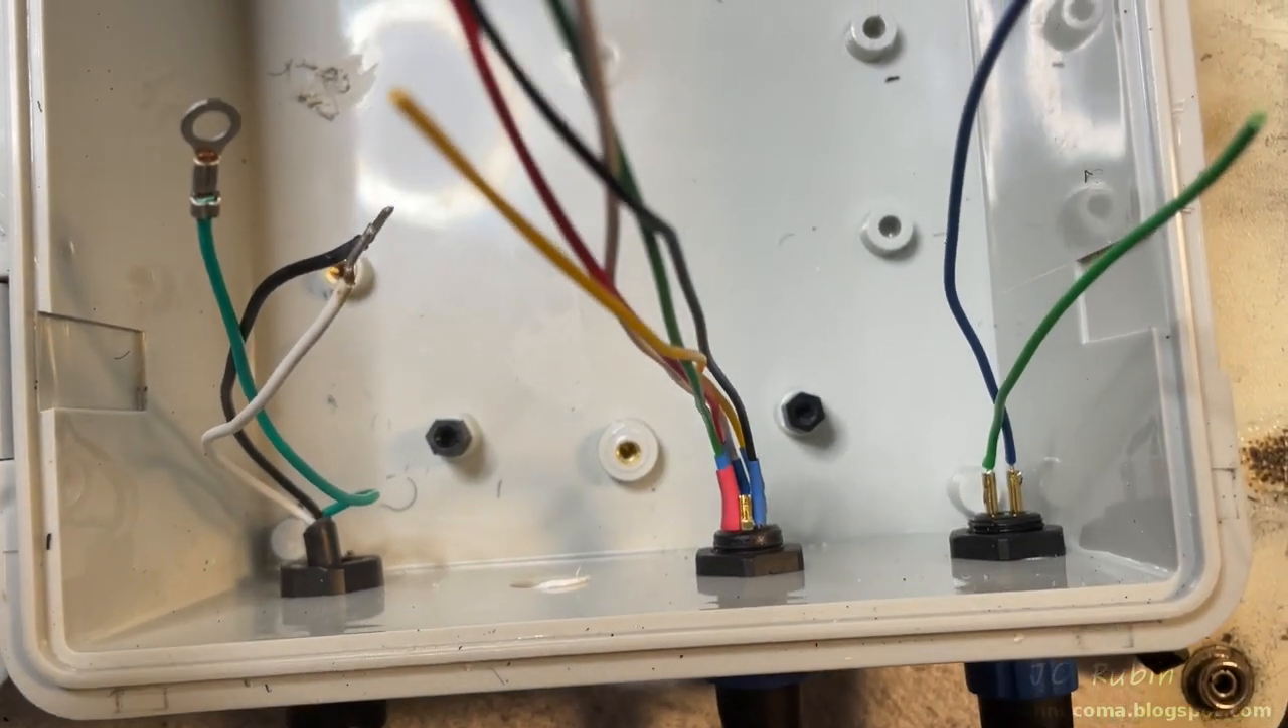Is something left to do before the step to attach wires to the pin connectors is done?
No.